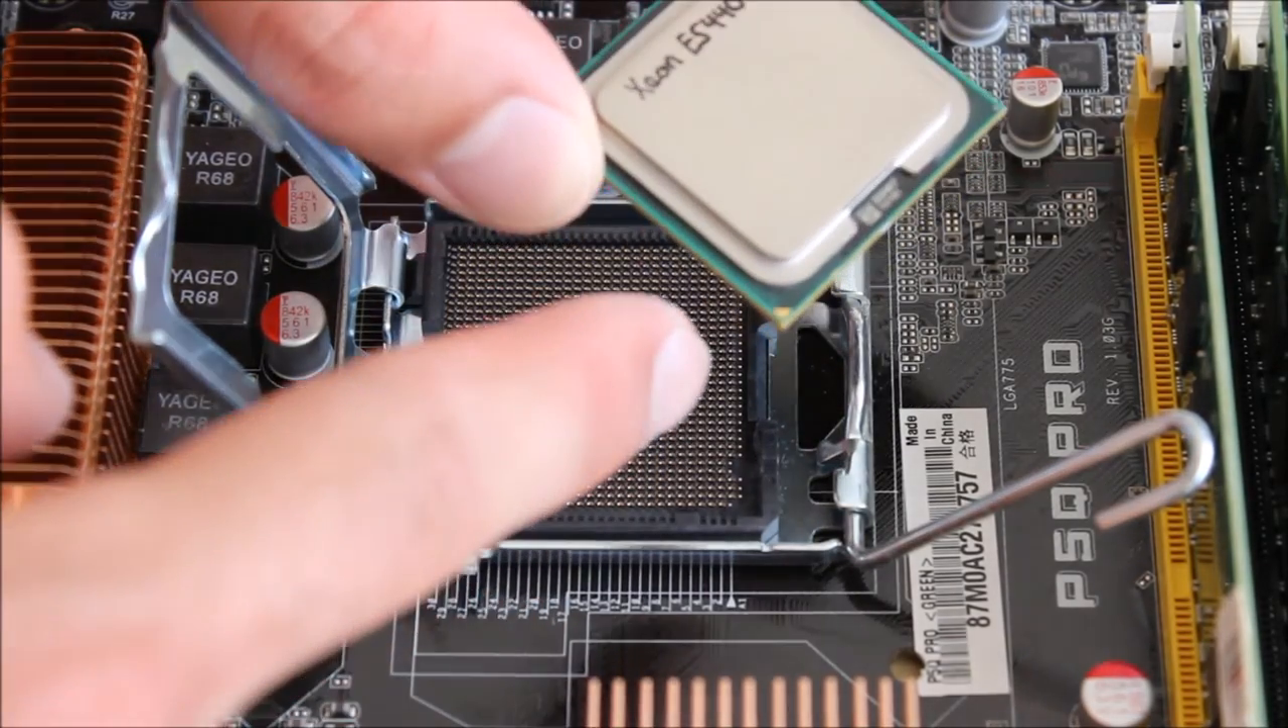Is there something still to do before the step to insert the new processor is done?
Yes.